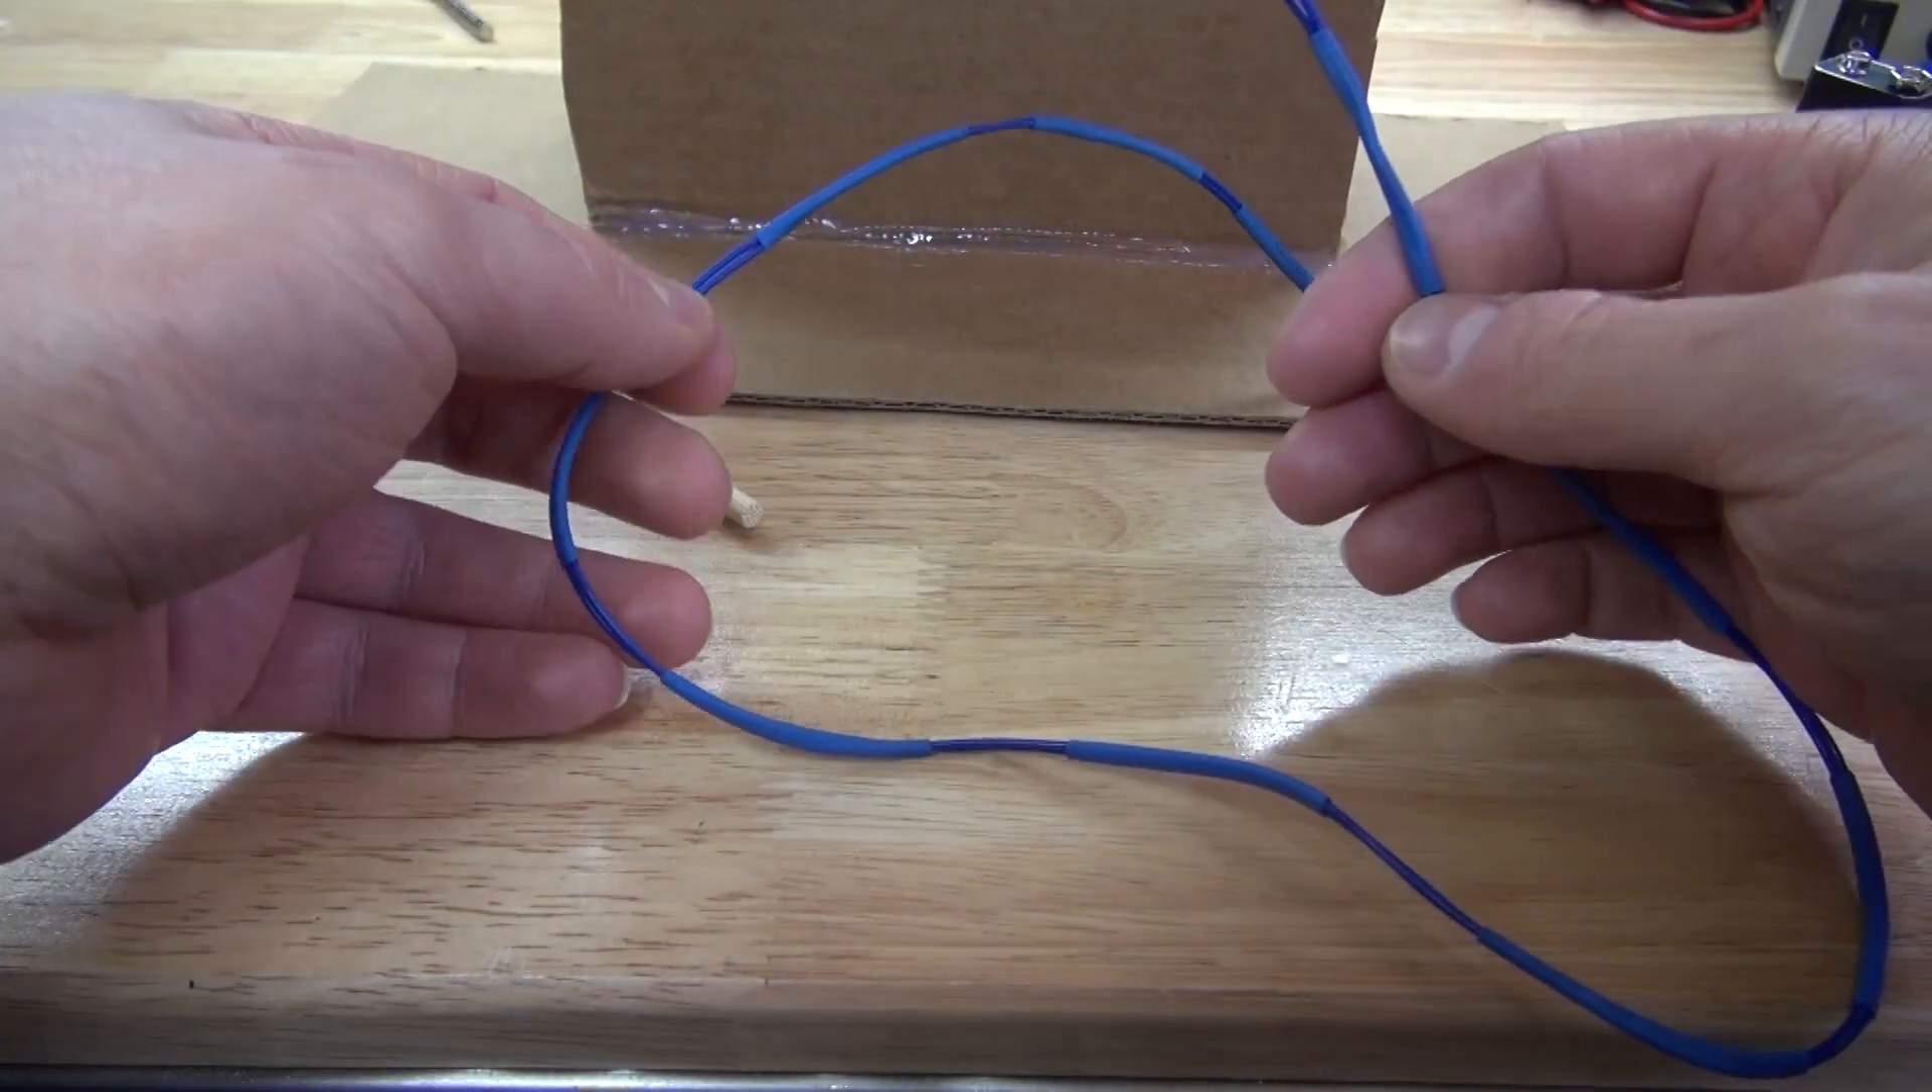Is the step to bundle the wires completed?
Yes.